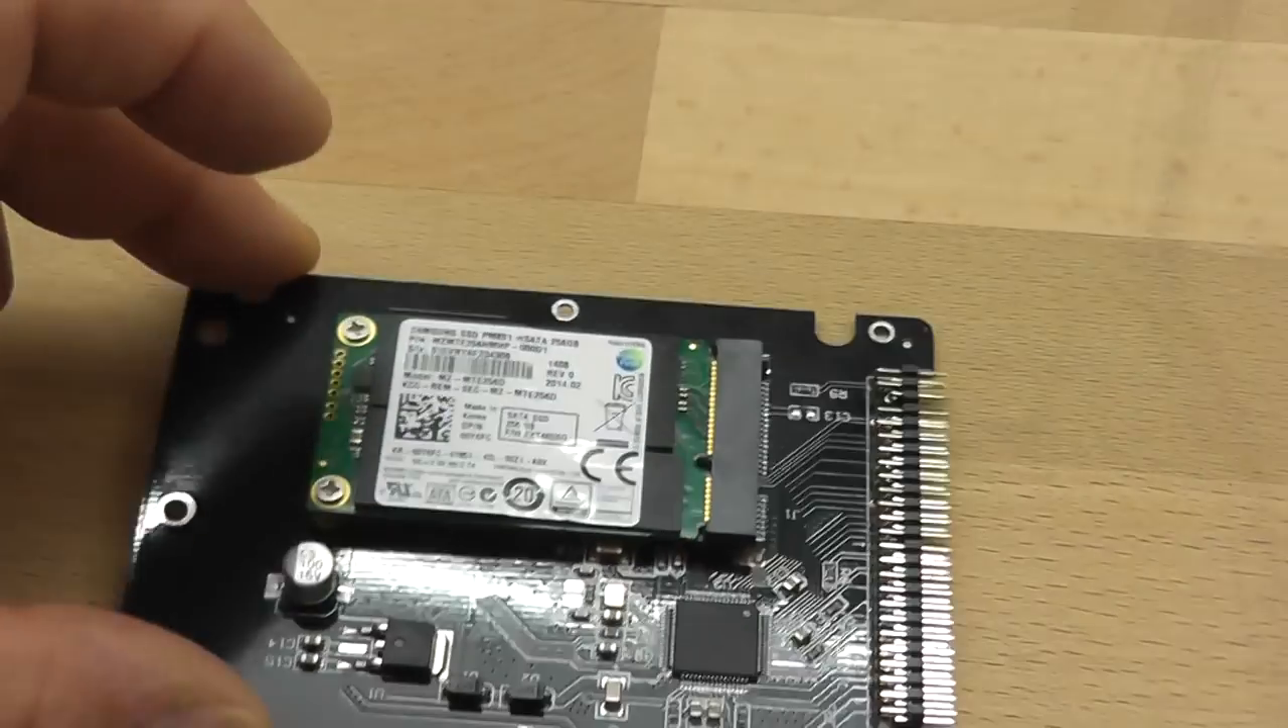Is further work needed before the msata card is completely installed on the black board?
No.